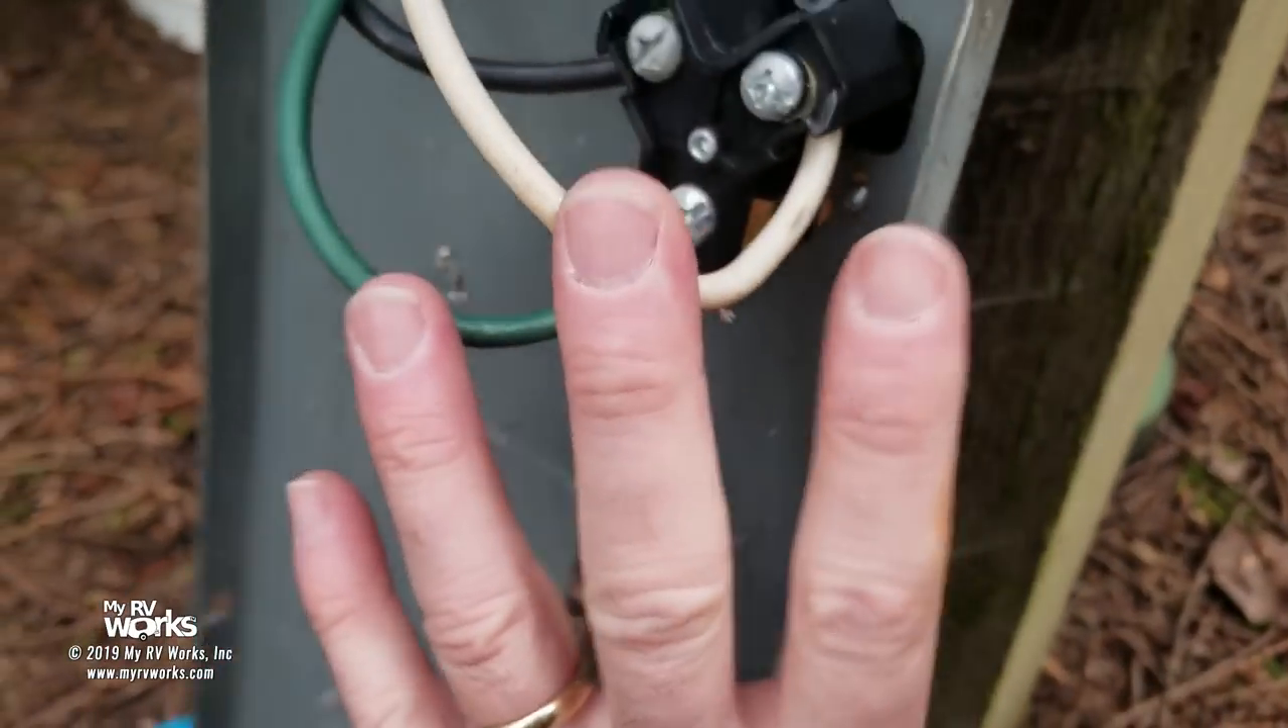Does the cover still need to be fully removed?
No.